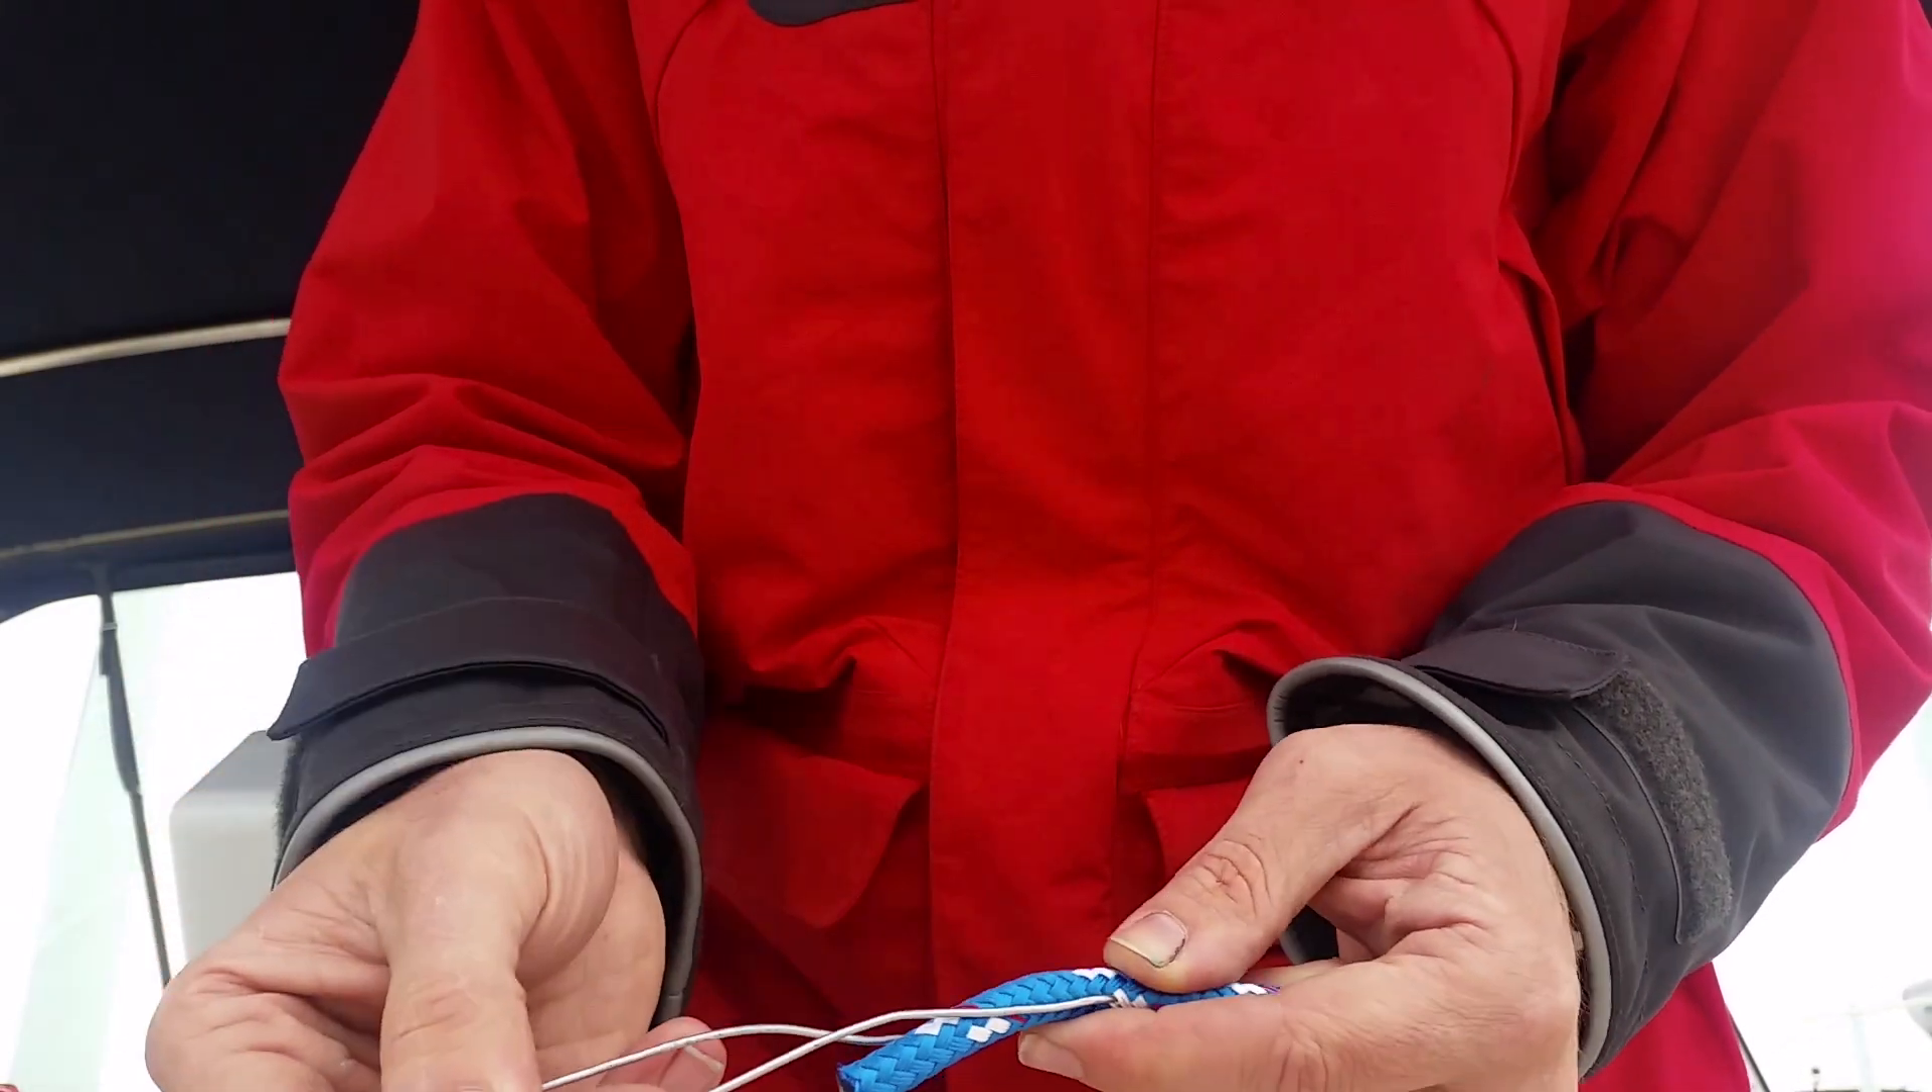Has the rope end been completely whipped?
No.